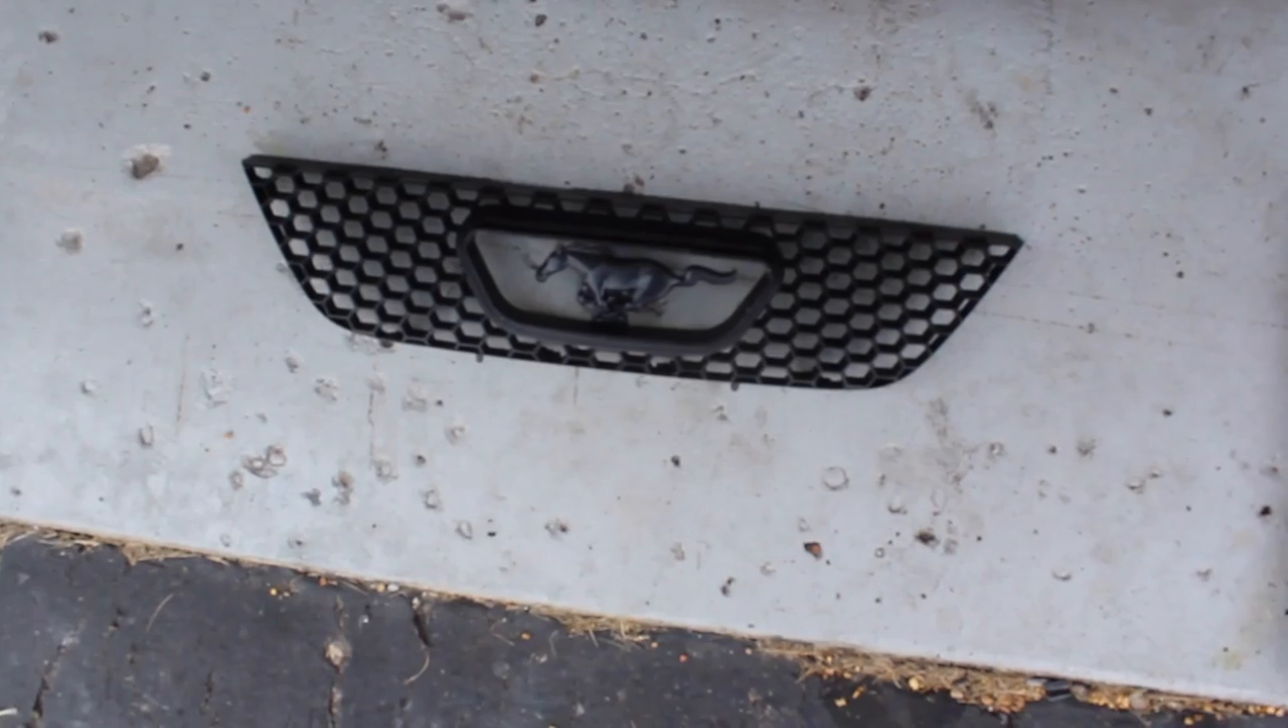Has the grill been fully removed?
Yes.